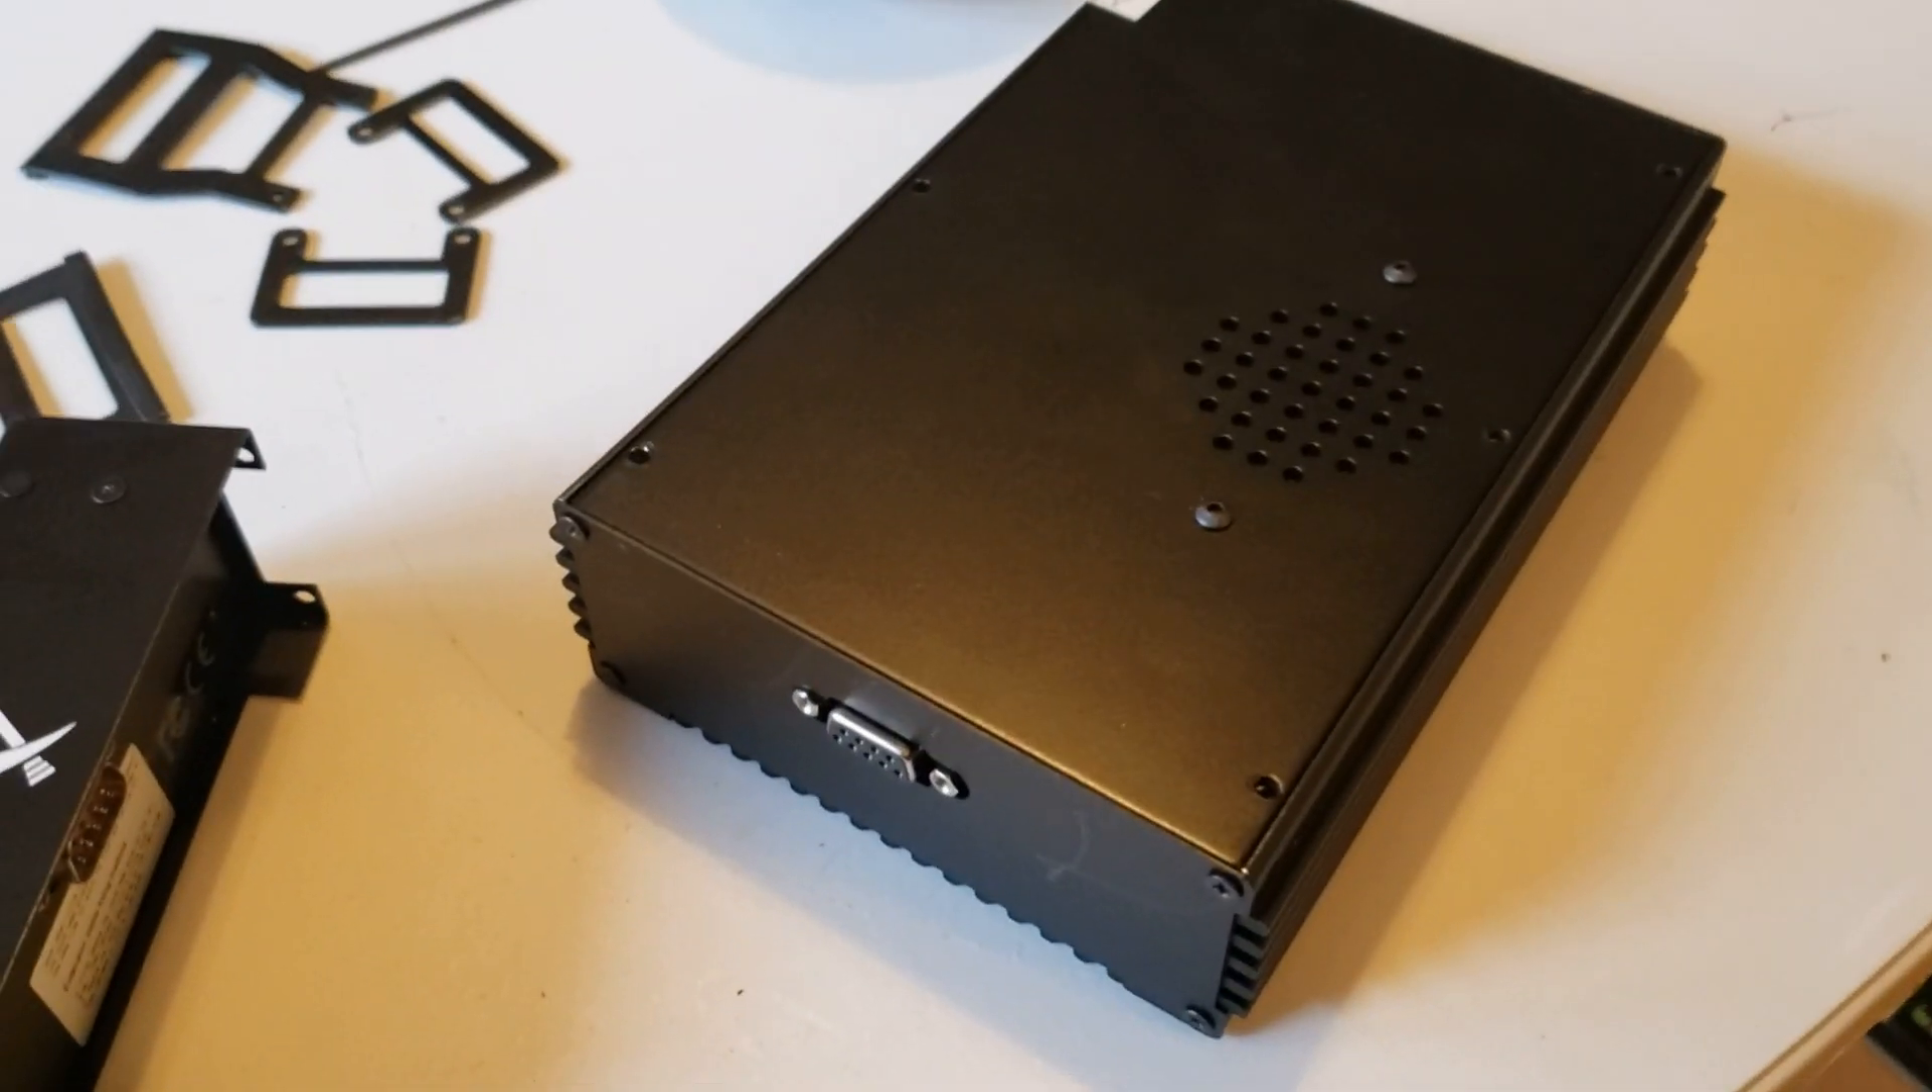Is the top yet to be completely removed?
Yes.